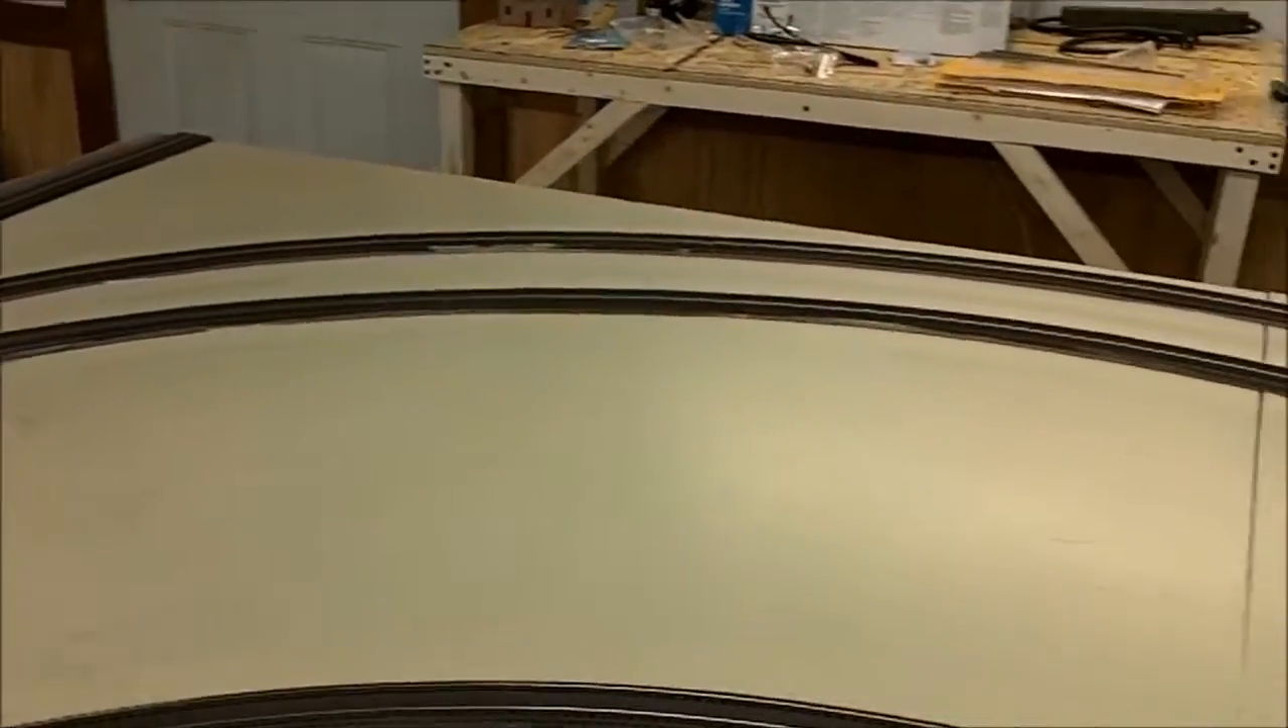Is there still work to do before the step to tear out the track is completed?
Yes.